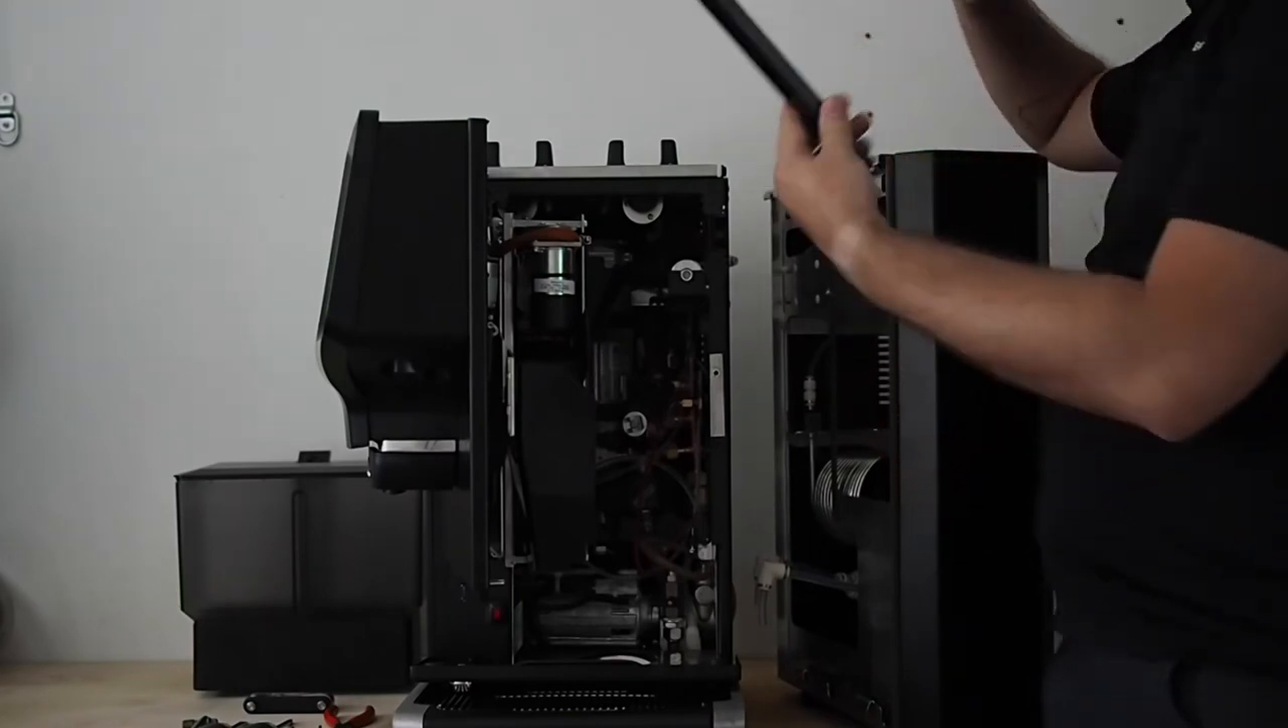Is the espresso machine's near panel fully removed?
Yes.